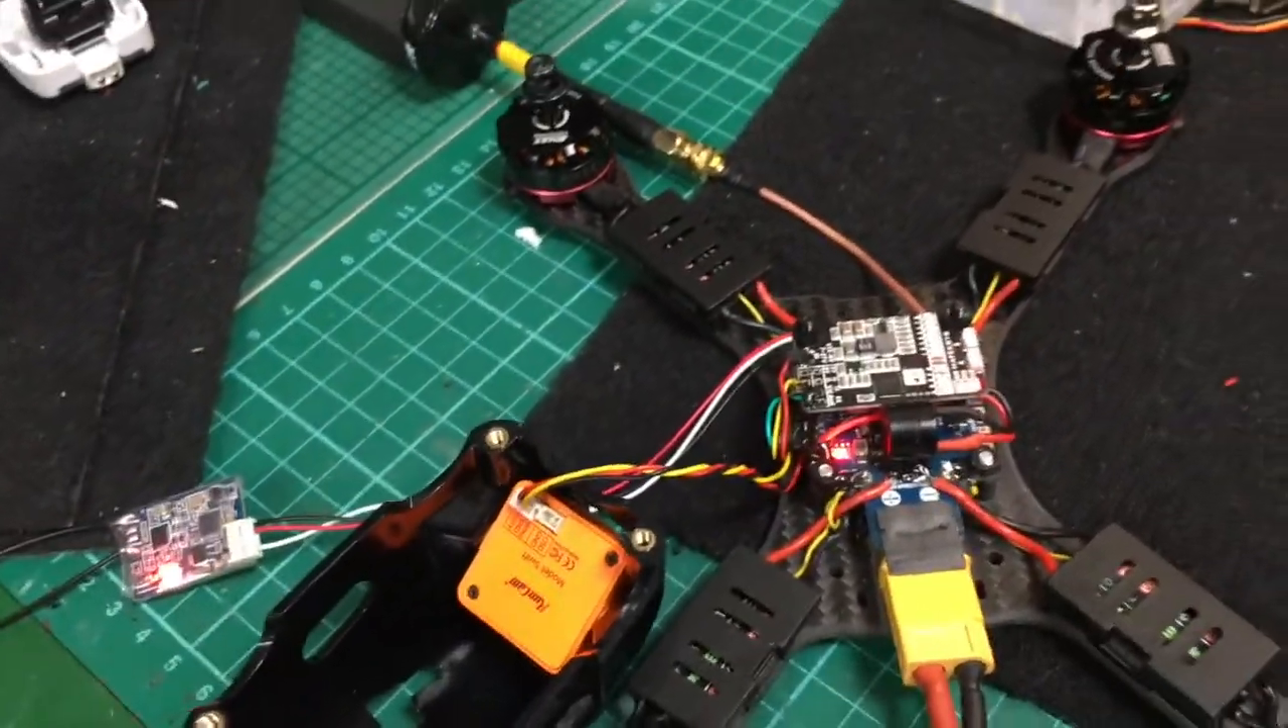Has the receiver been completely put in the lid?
No.